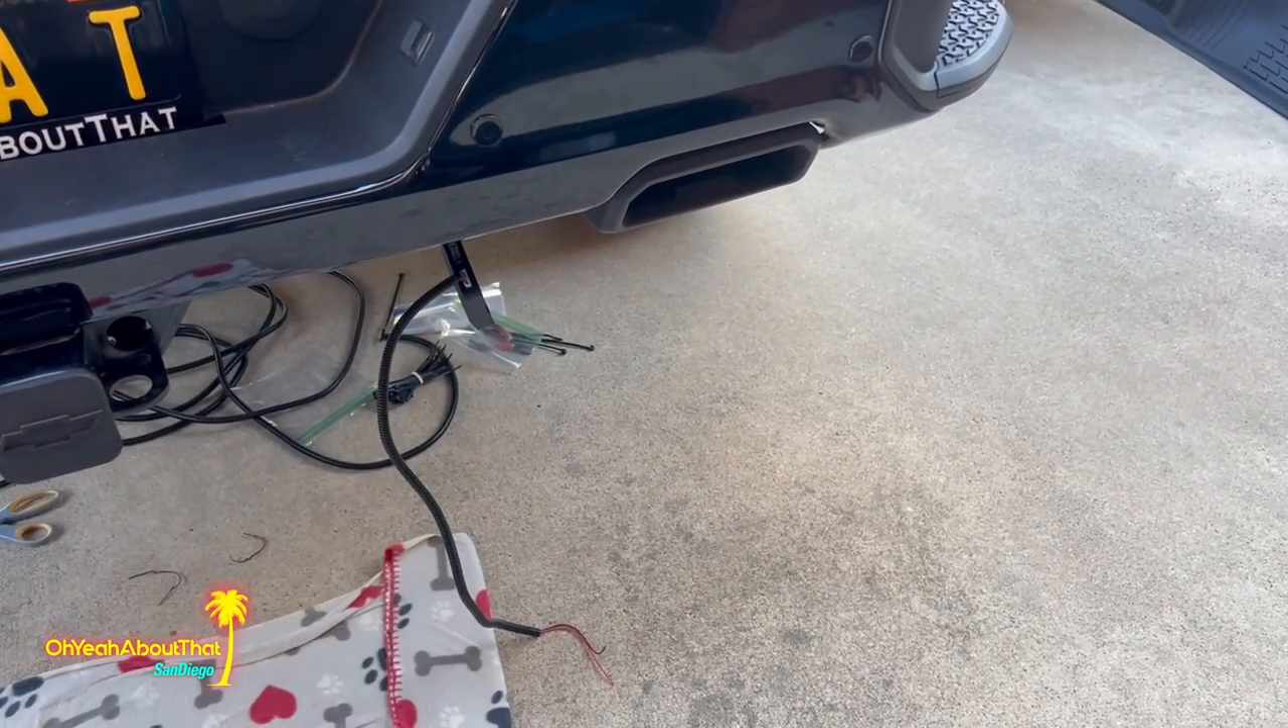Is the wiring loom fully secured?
No.